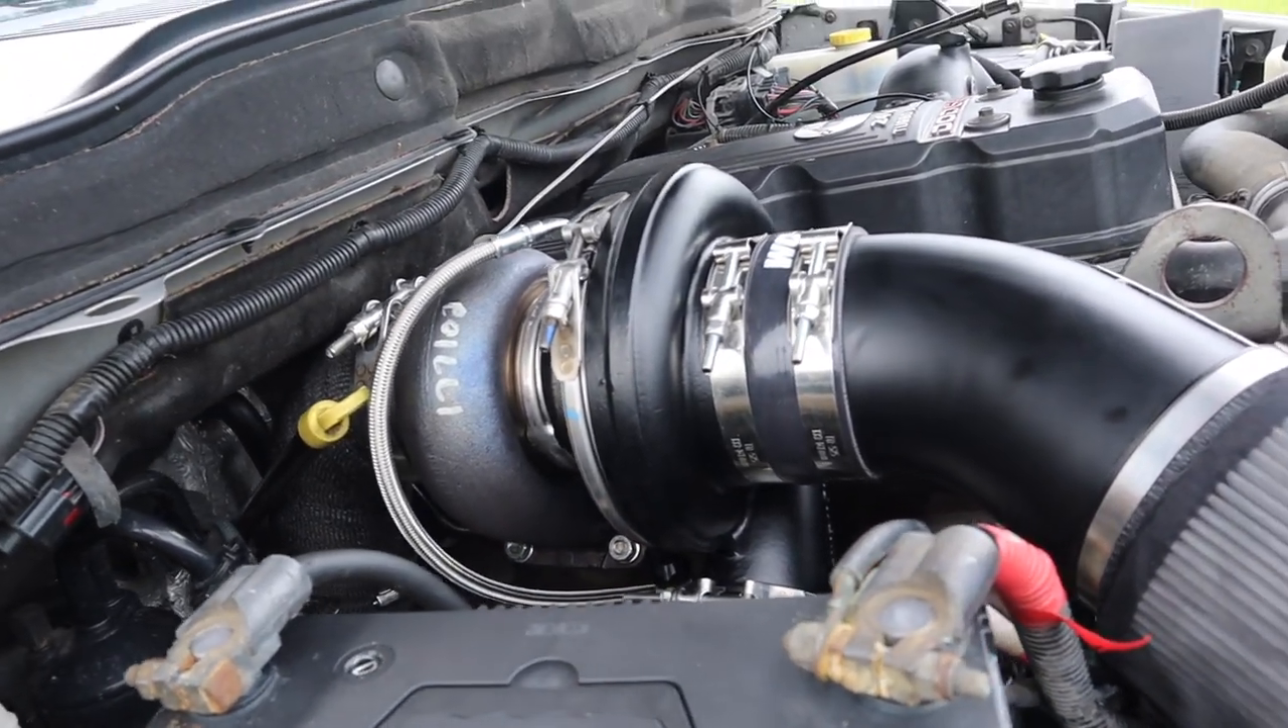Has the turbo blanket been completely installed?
No.